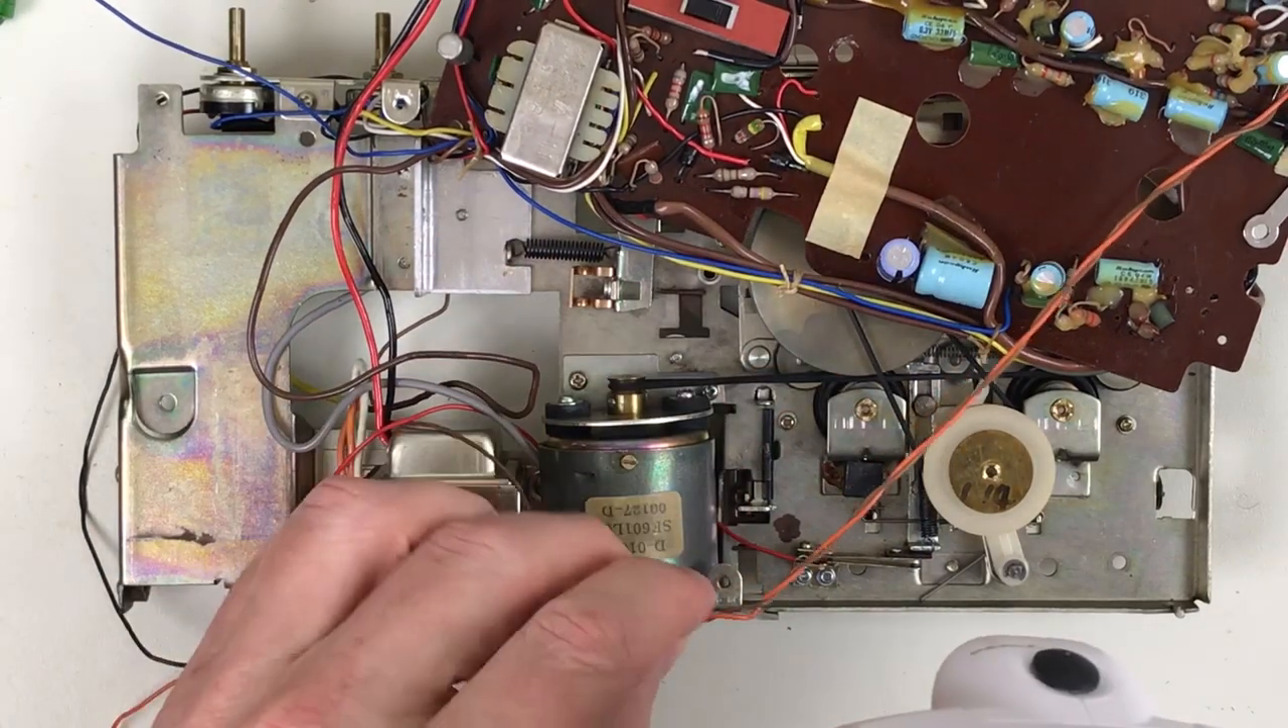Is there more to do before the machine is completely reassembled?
Yes.